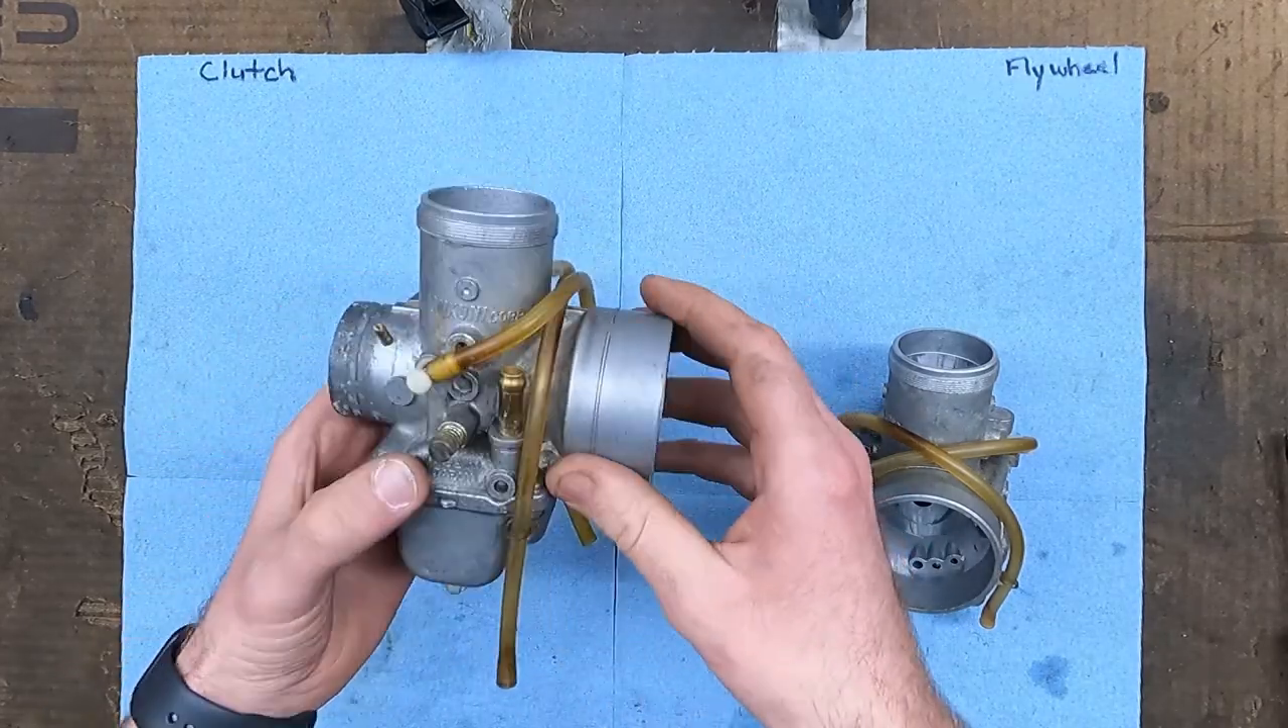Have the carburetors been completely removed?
Yes.